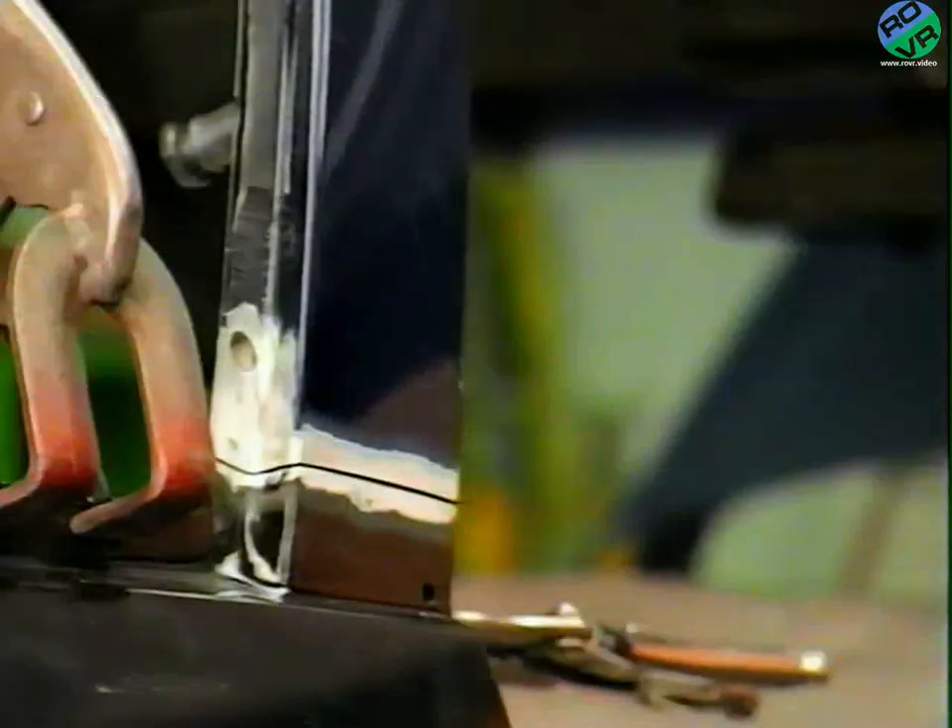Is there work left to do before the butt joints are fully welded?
Yes.